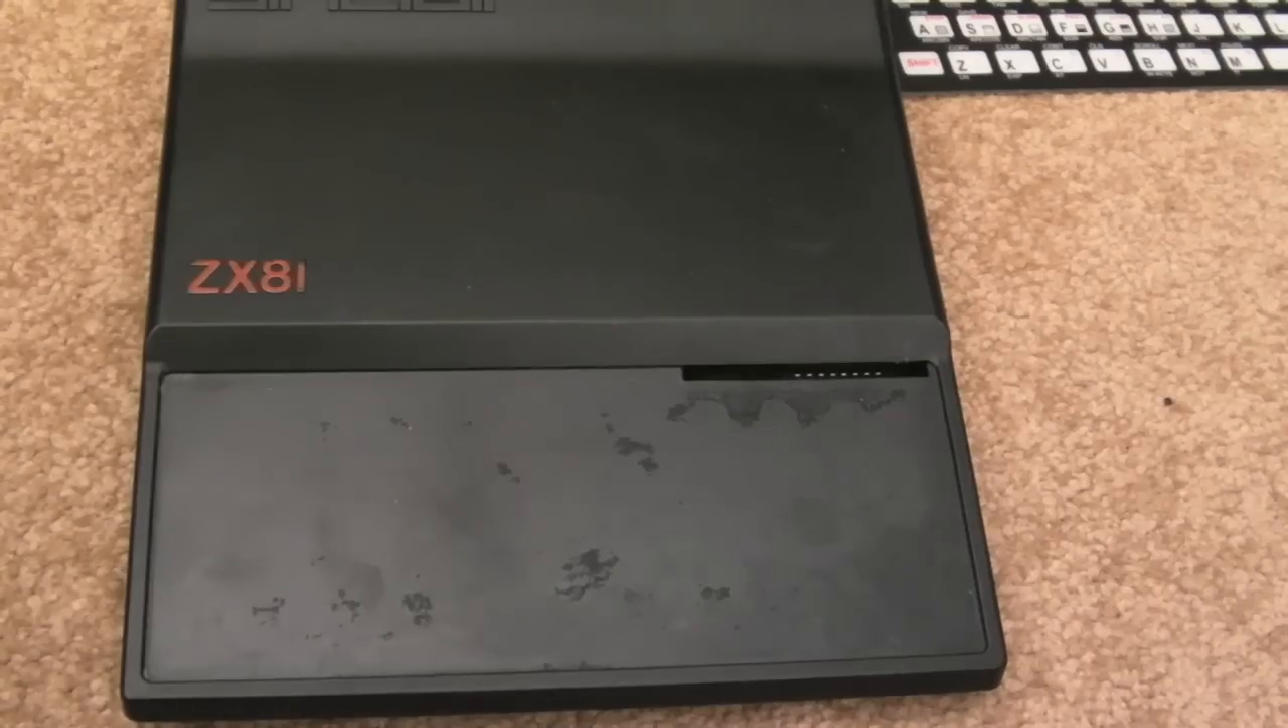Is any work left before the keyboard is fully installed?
Yes.